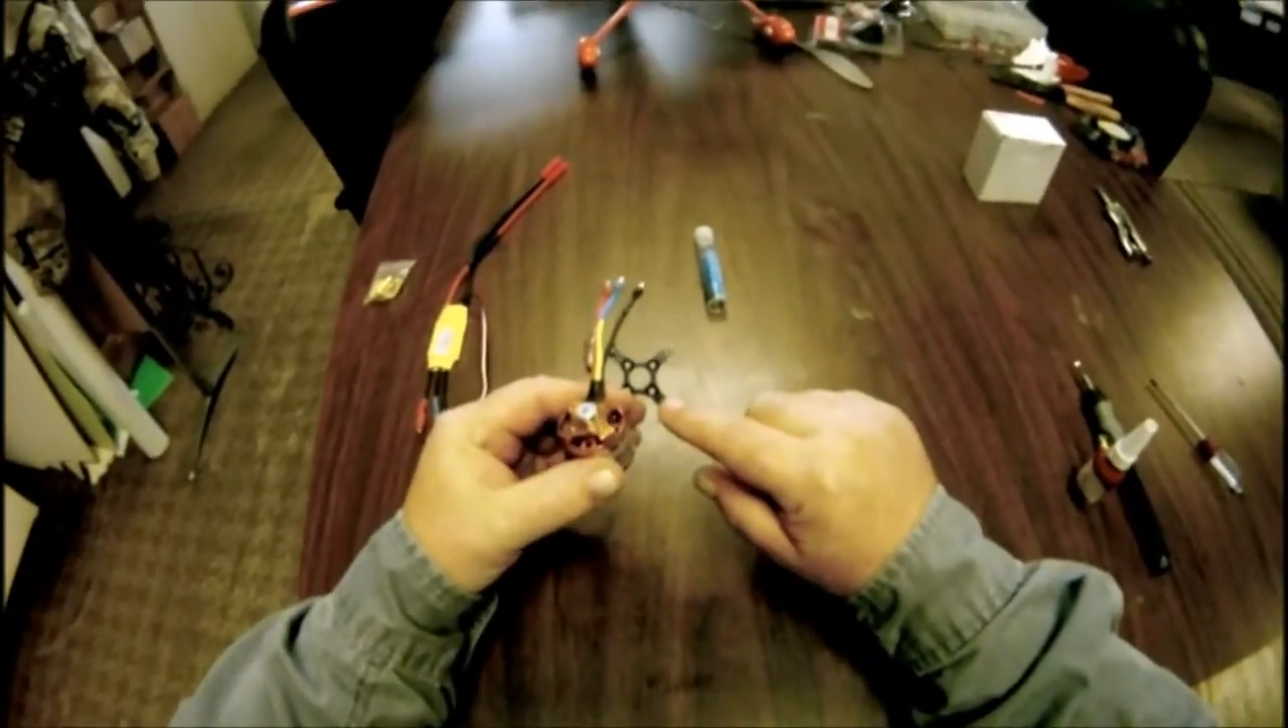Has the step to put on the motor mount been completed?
No.